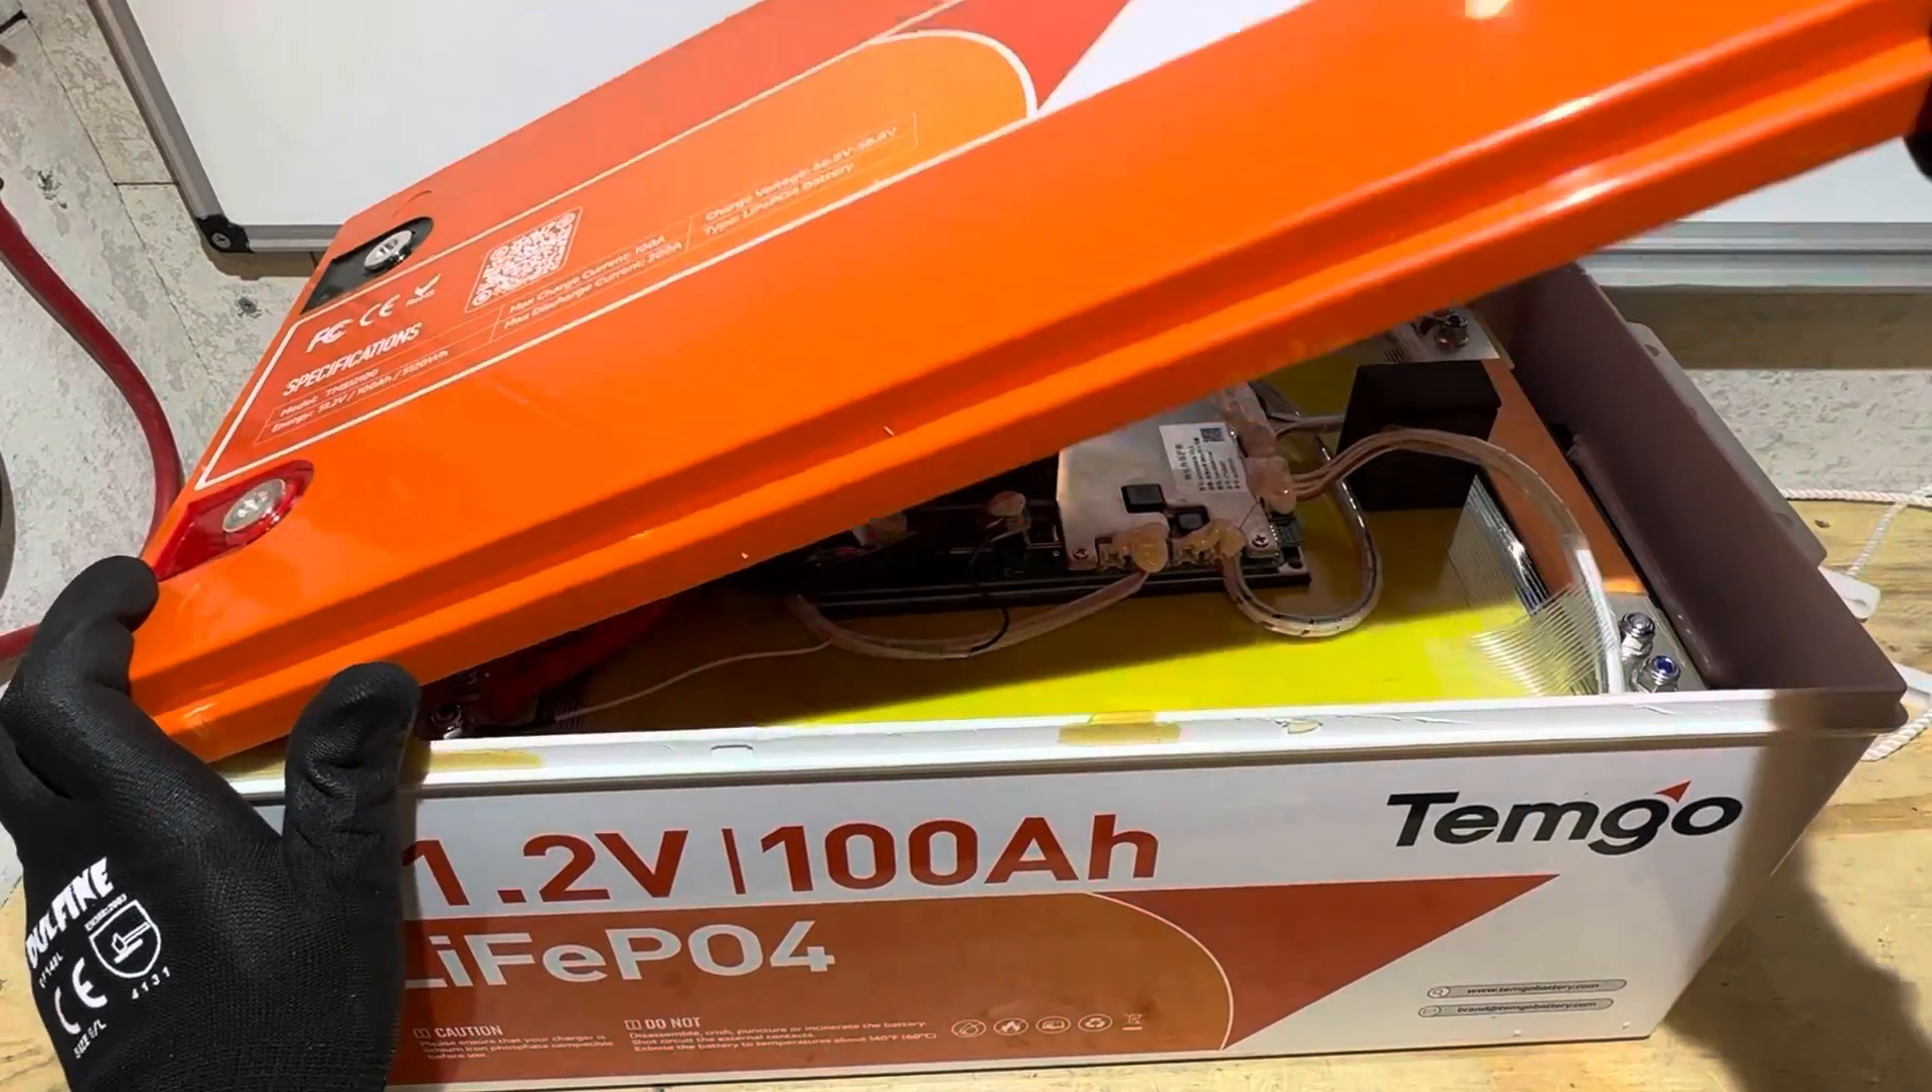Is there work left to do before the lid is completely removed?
Yes.